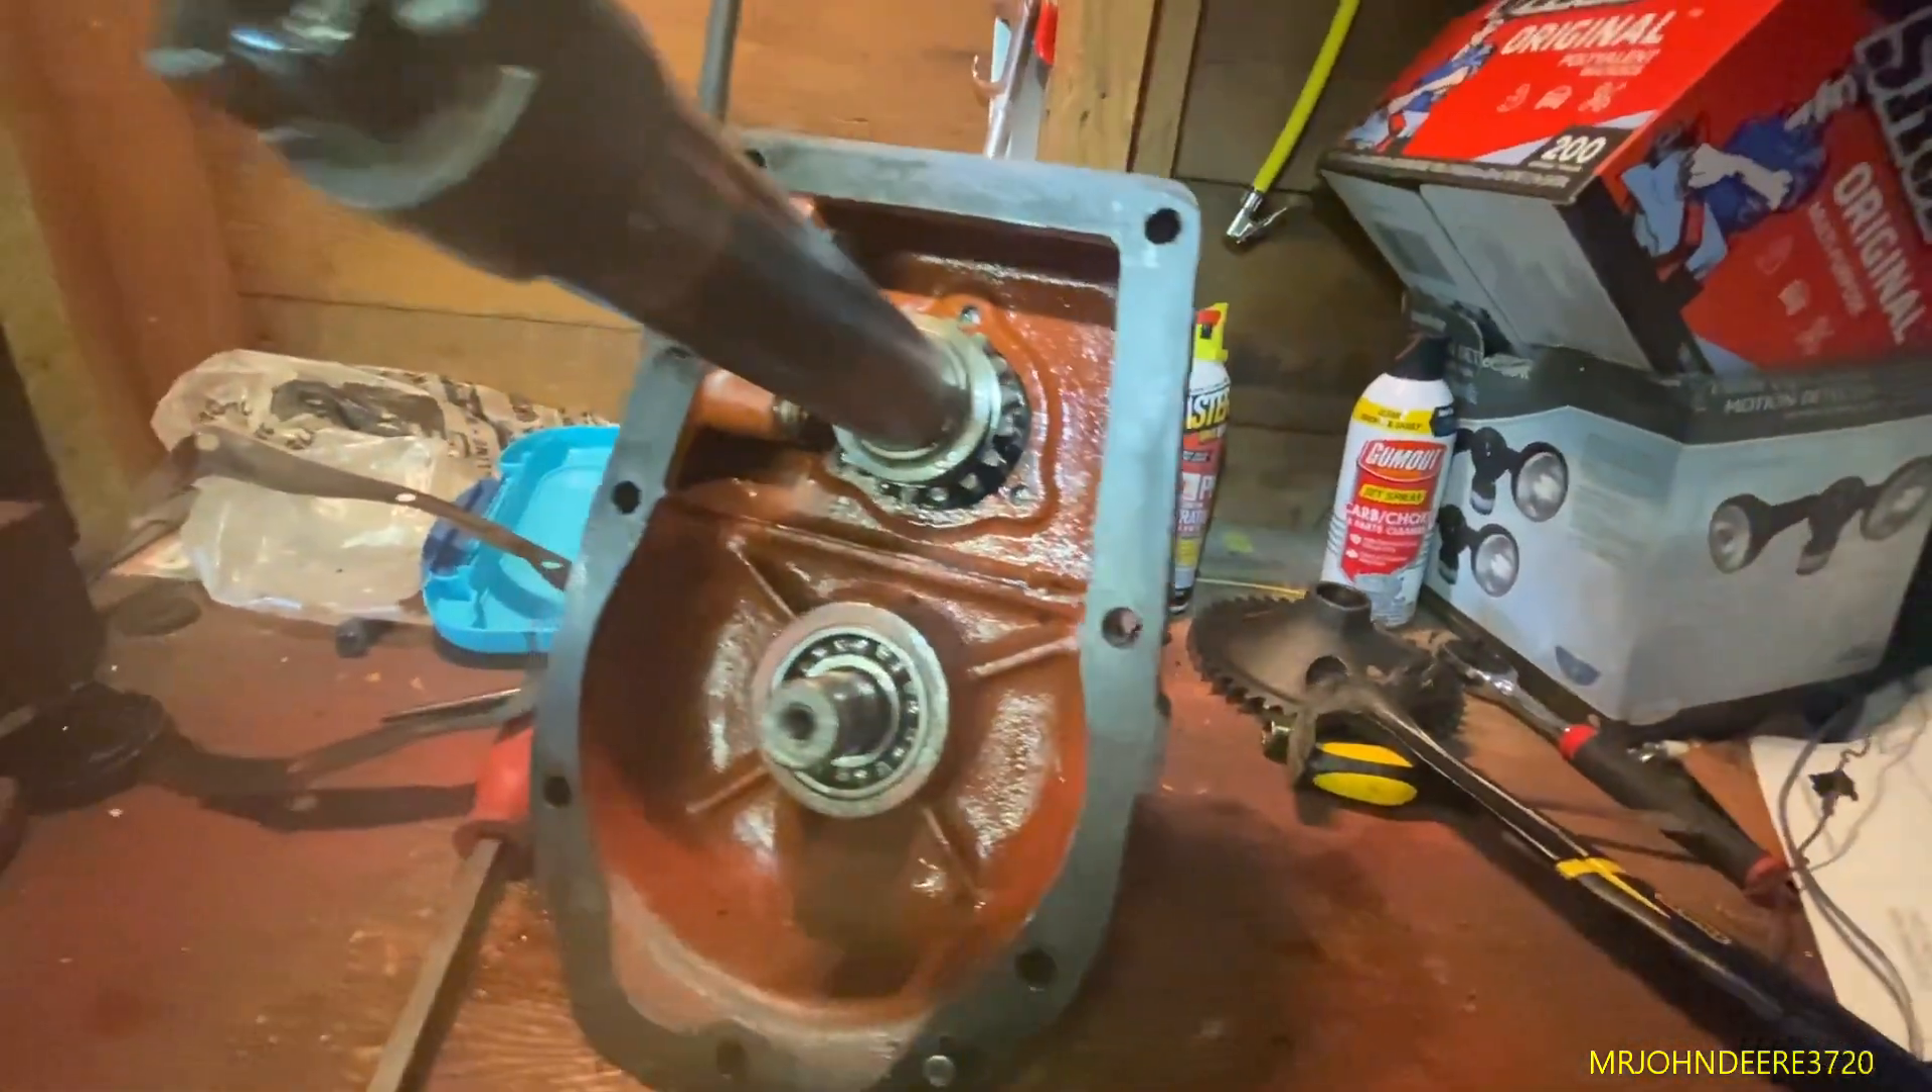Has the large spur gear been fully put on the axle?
No.